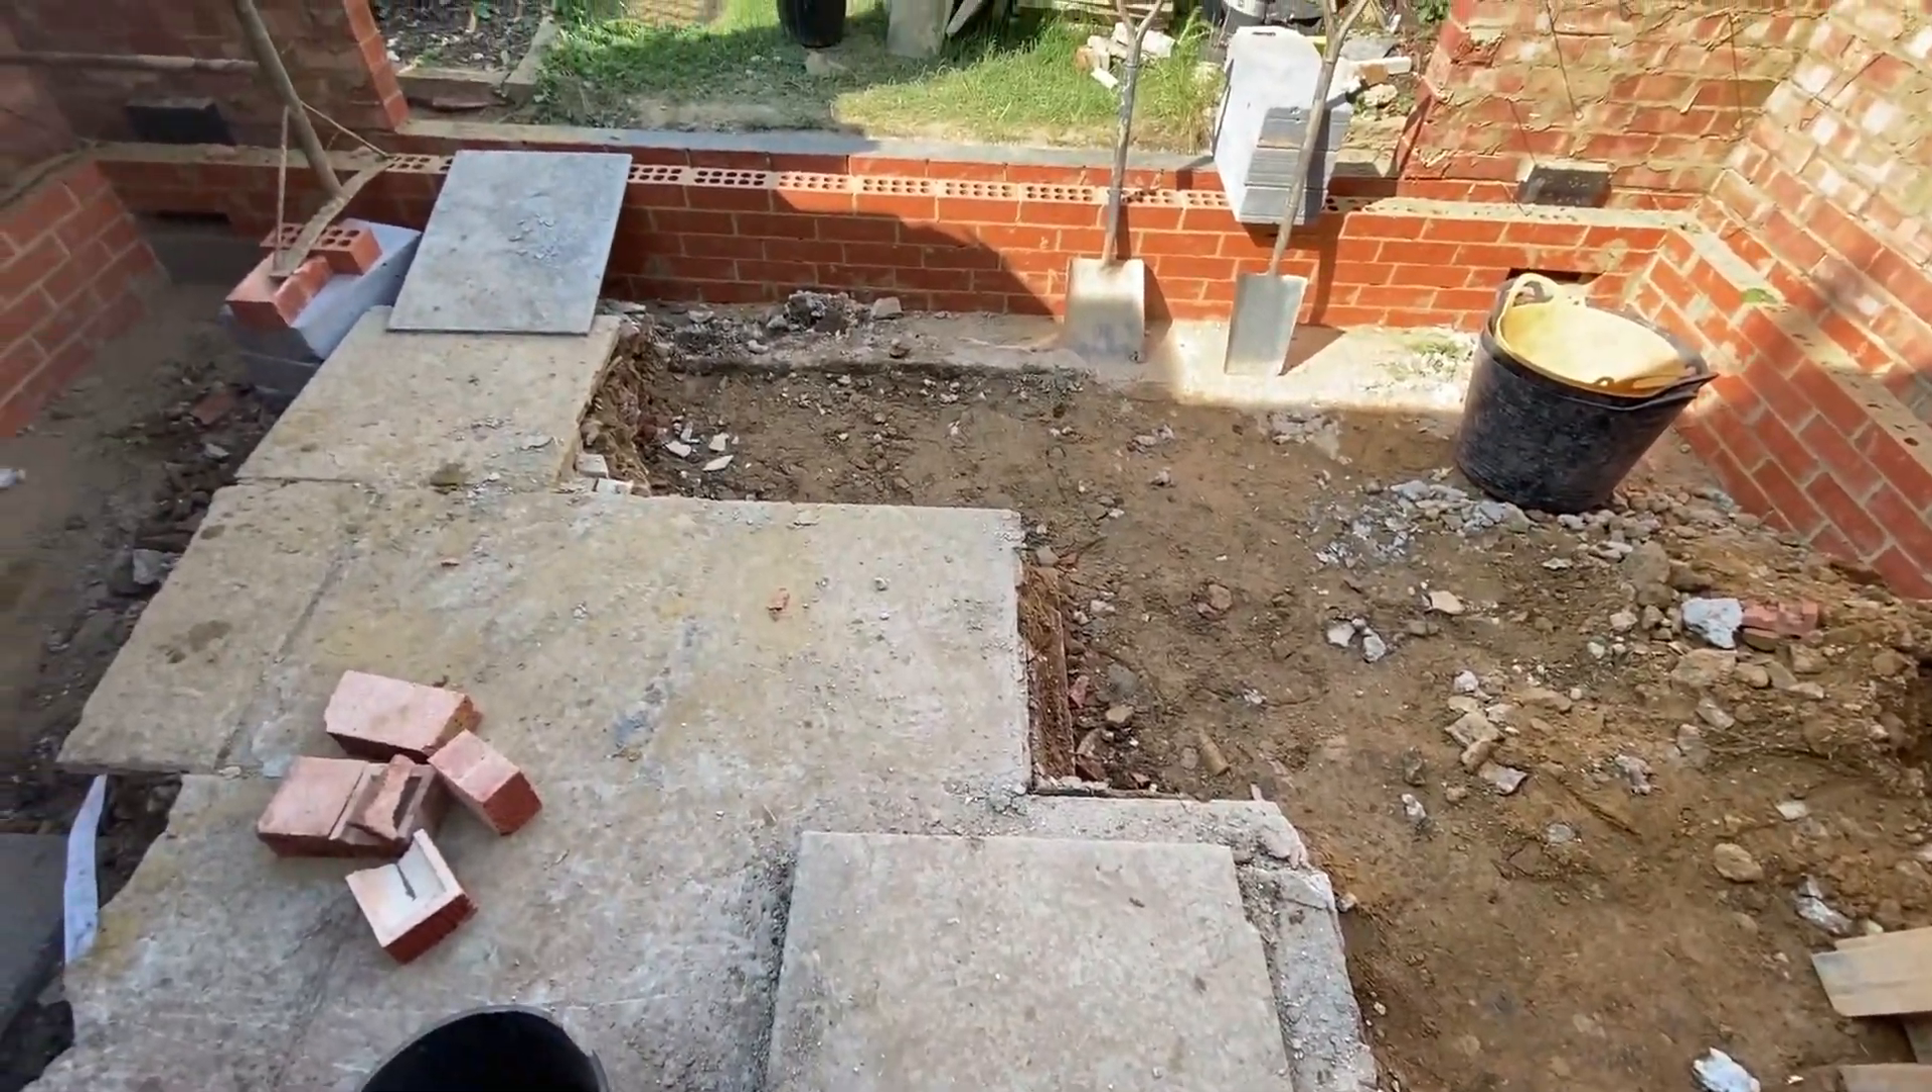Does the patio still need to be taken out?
Yes.